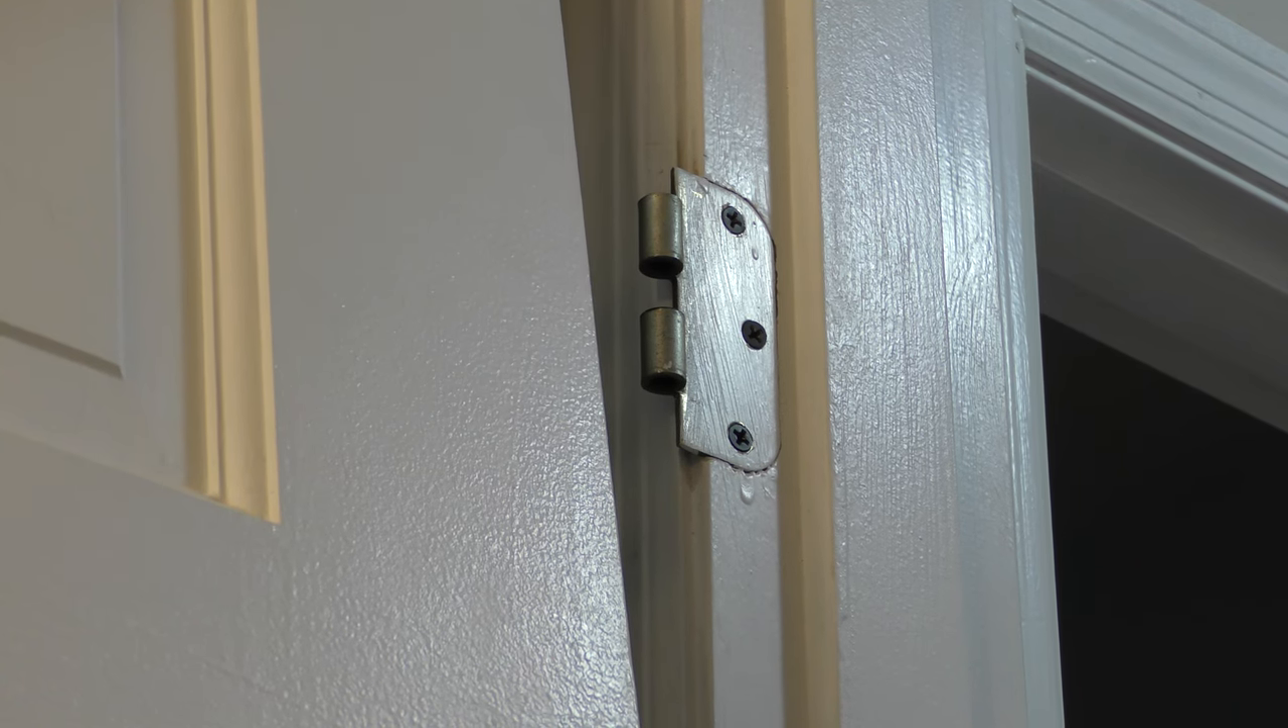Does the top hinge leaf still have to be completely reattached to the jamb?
No.